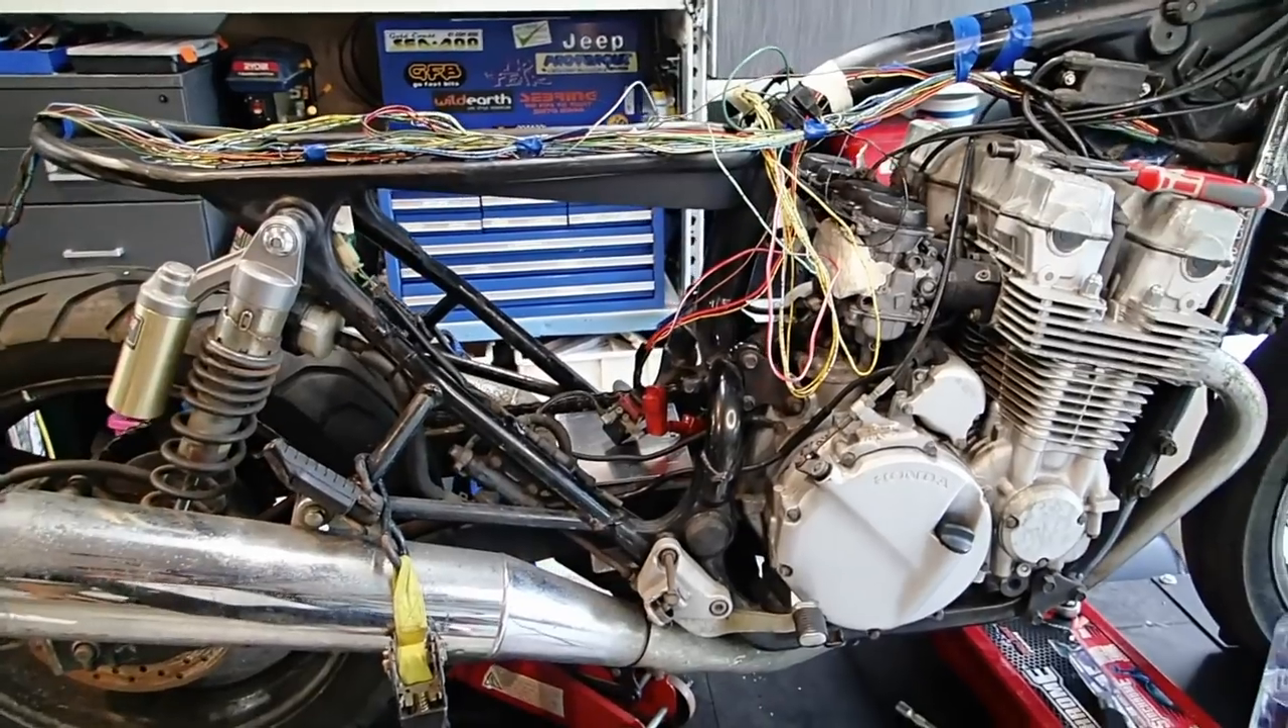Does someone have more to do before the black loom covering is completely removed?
No.